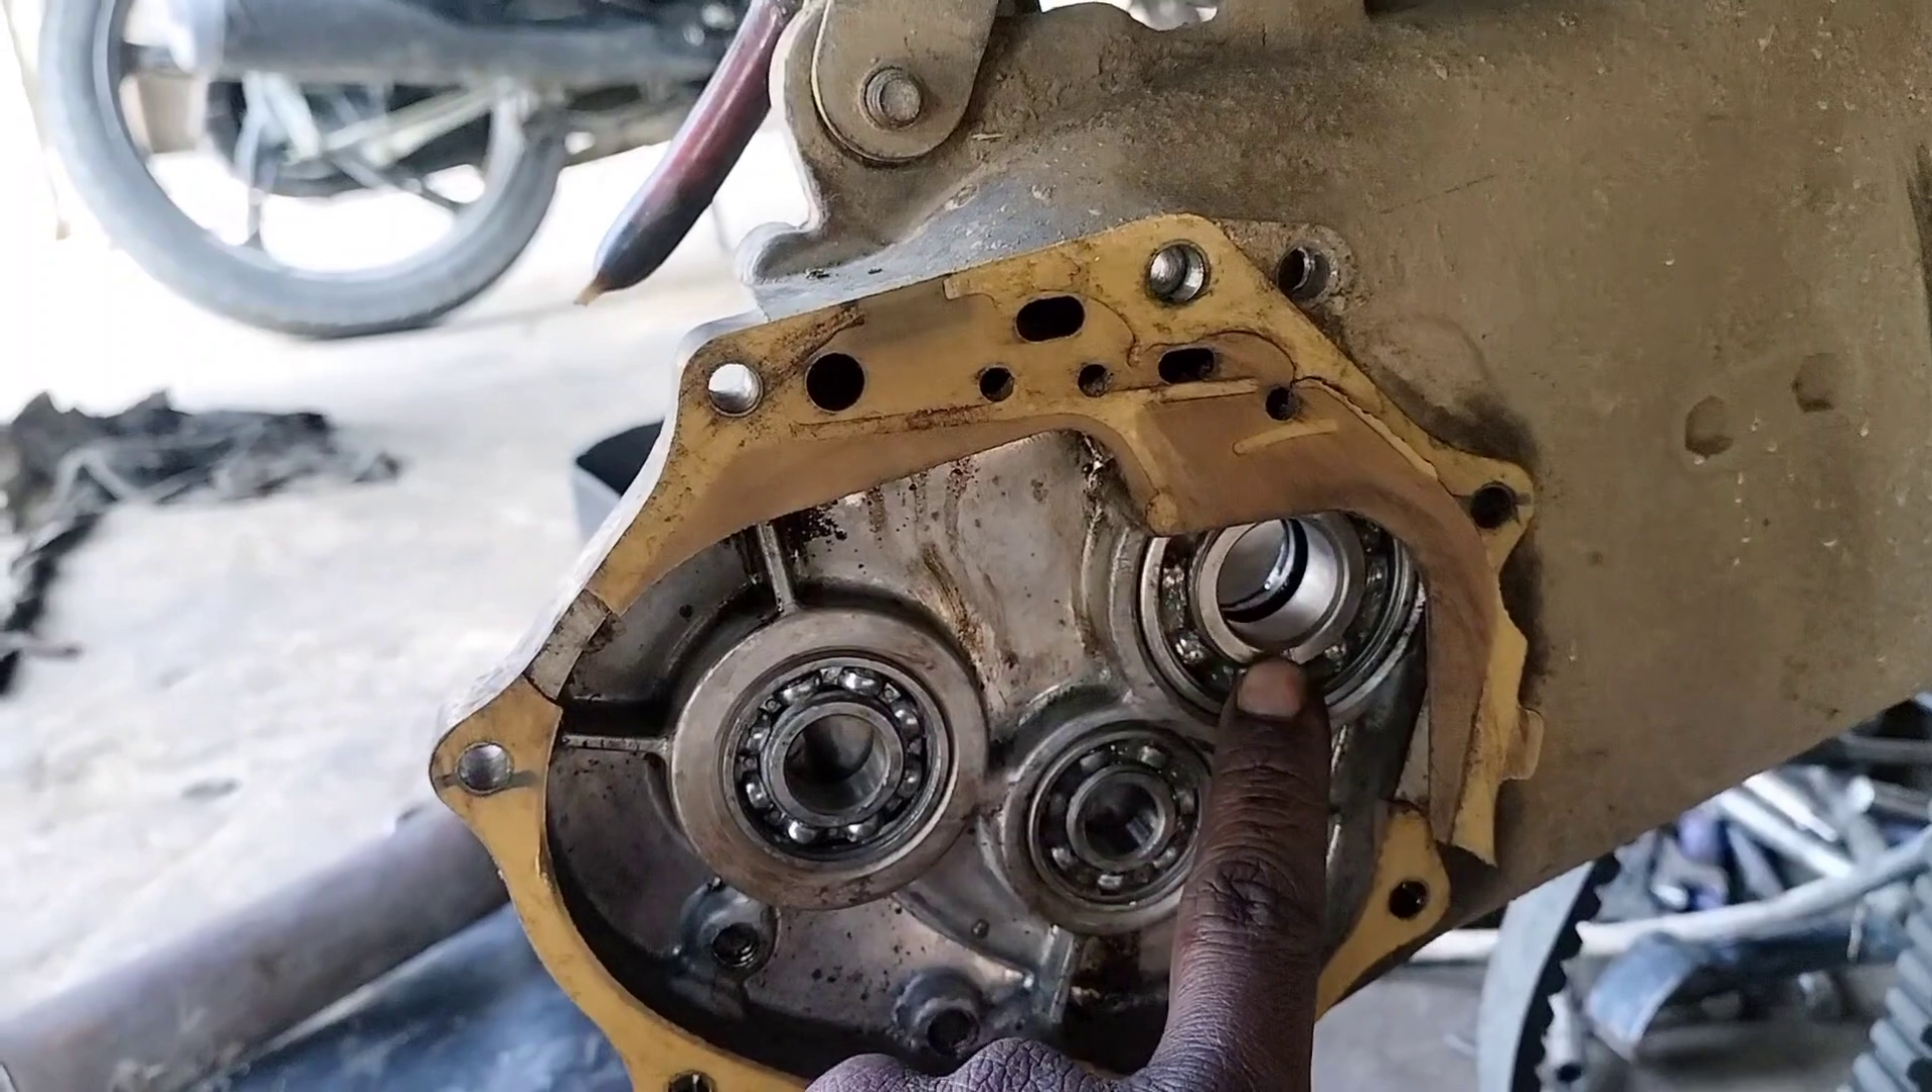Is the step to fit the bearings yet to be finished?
No.